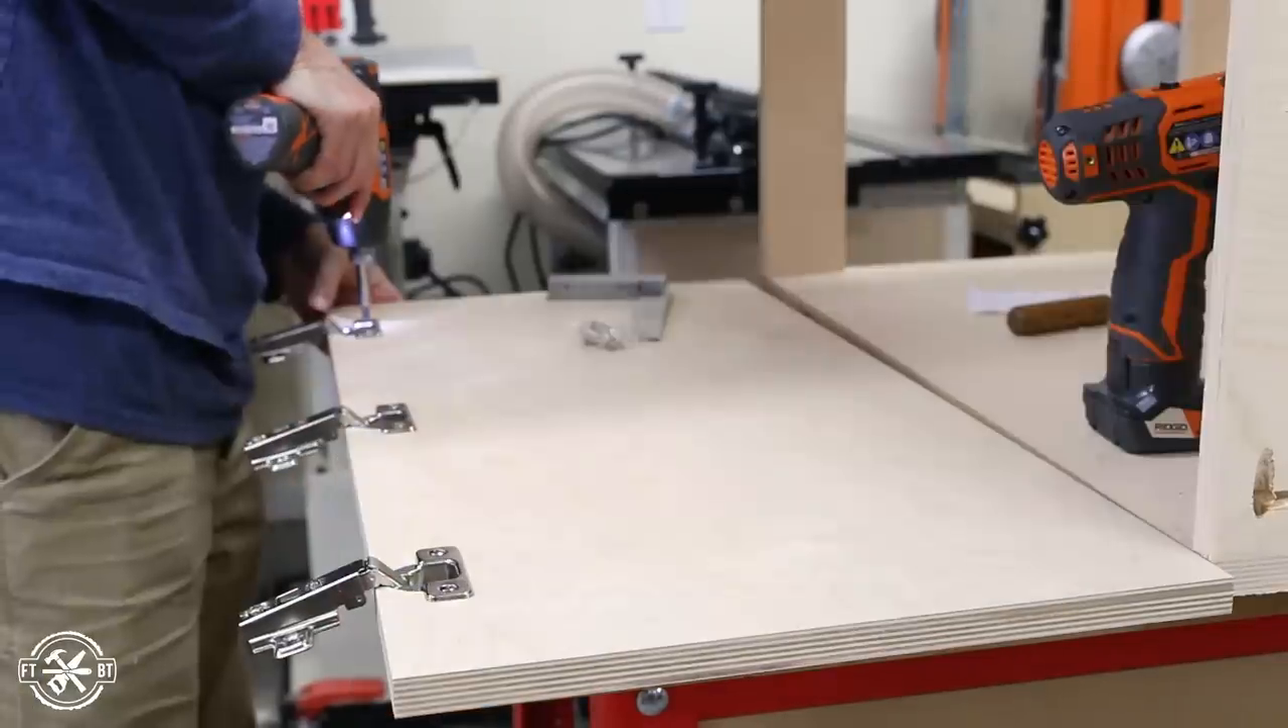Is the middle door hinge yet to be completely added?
No.